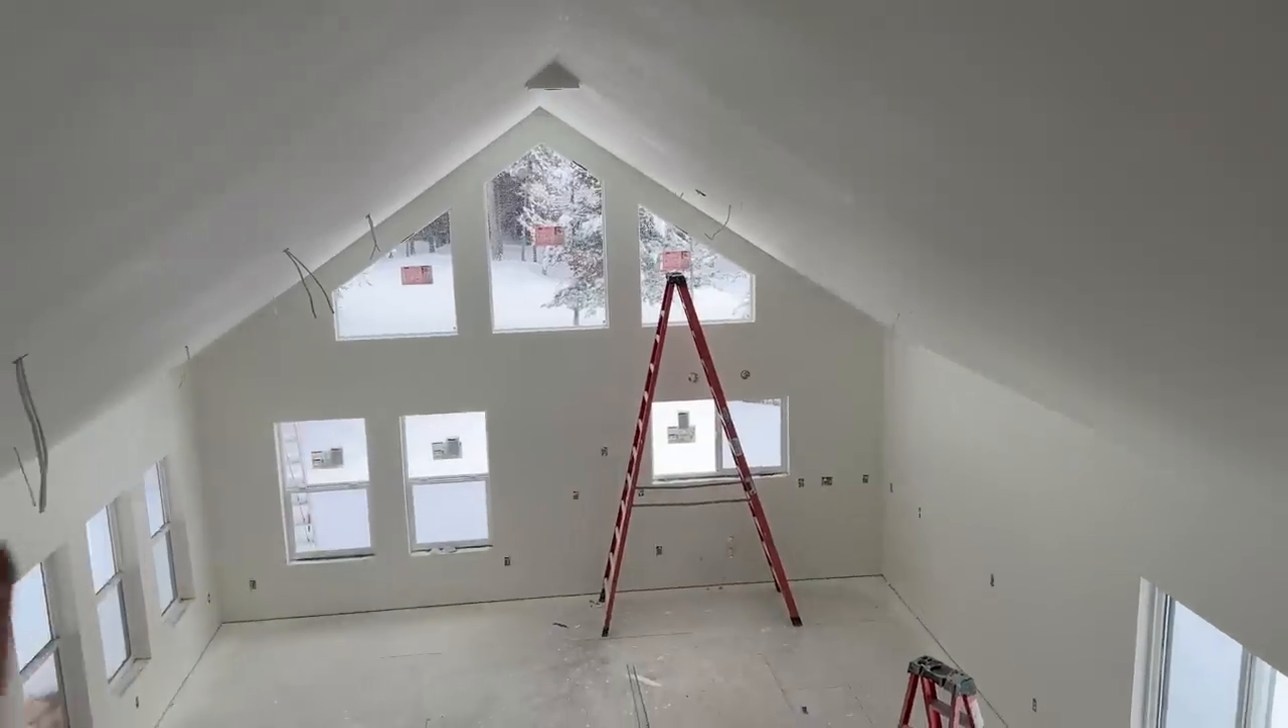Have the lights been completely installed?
No.